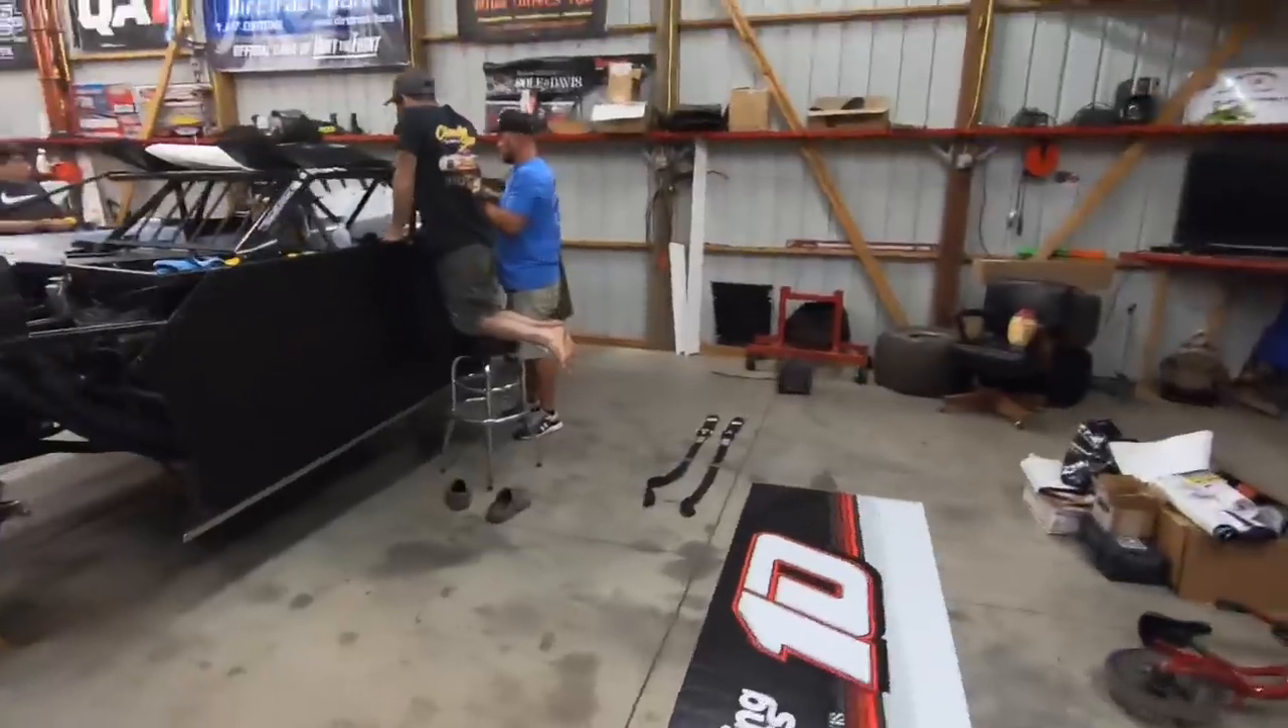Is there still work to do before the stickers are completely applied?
Yes.